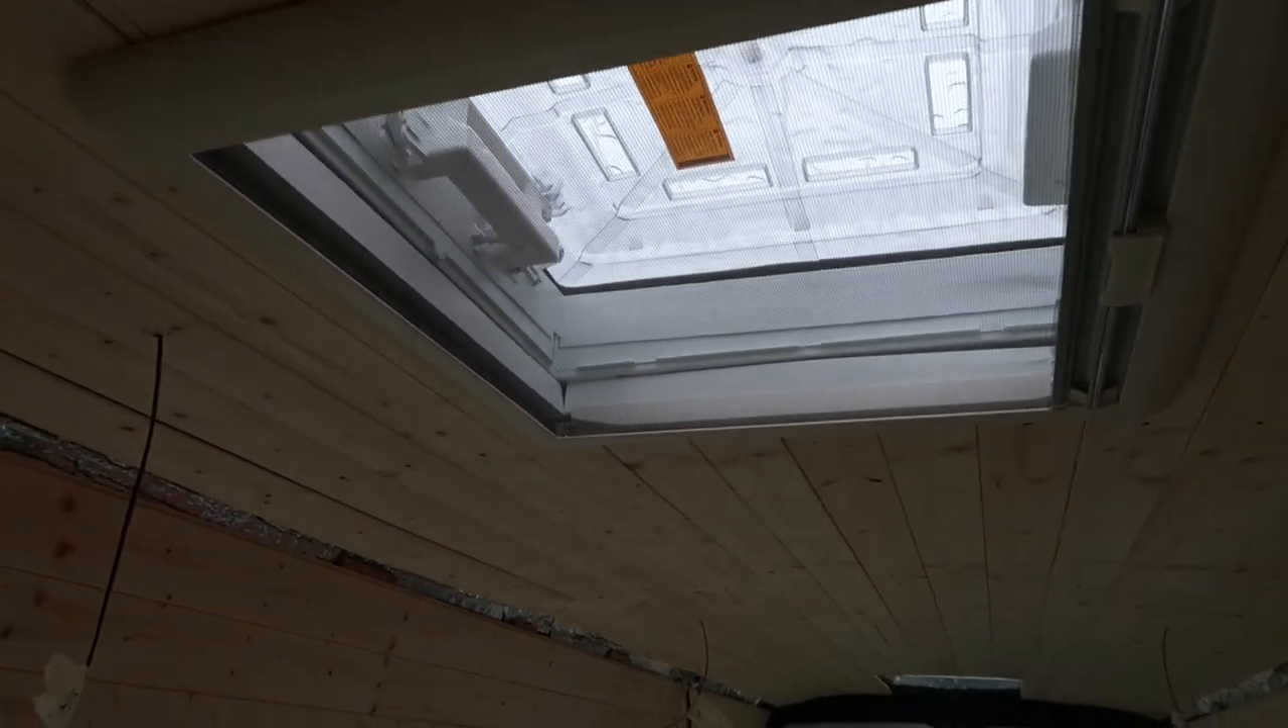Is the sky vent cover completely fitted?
Yes.